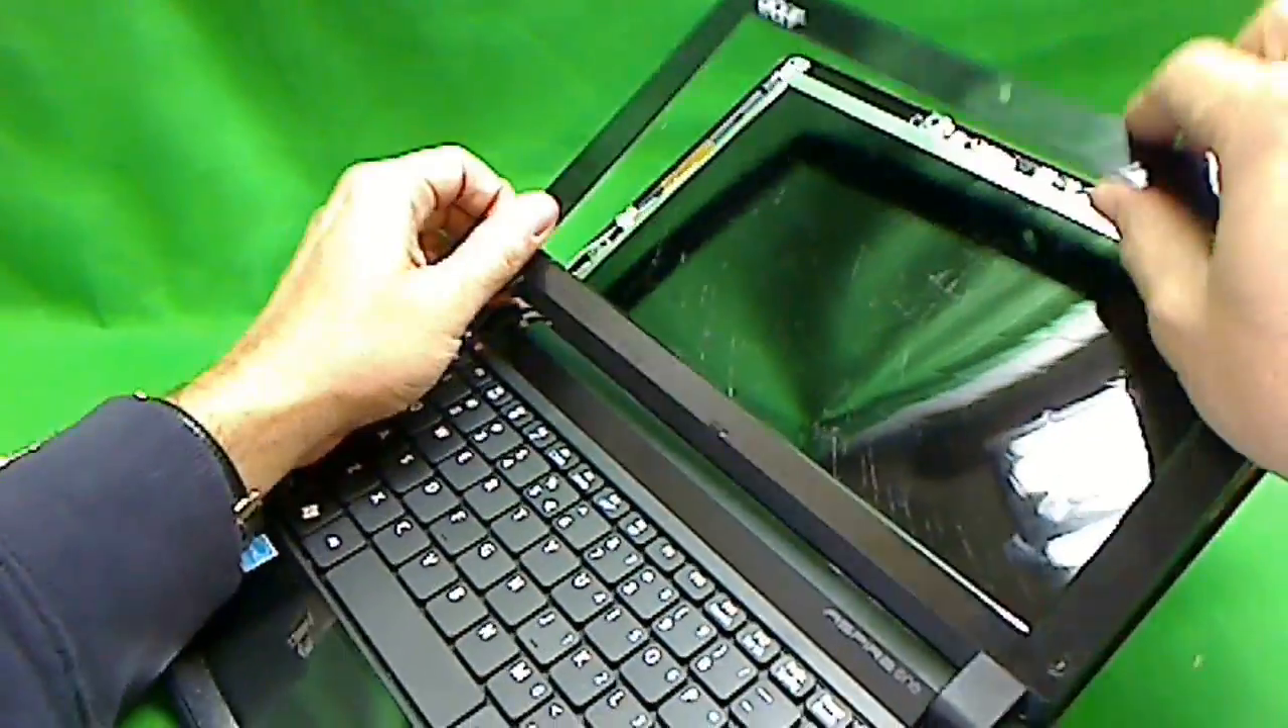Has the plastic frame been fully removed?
No.